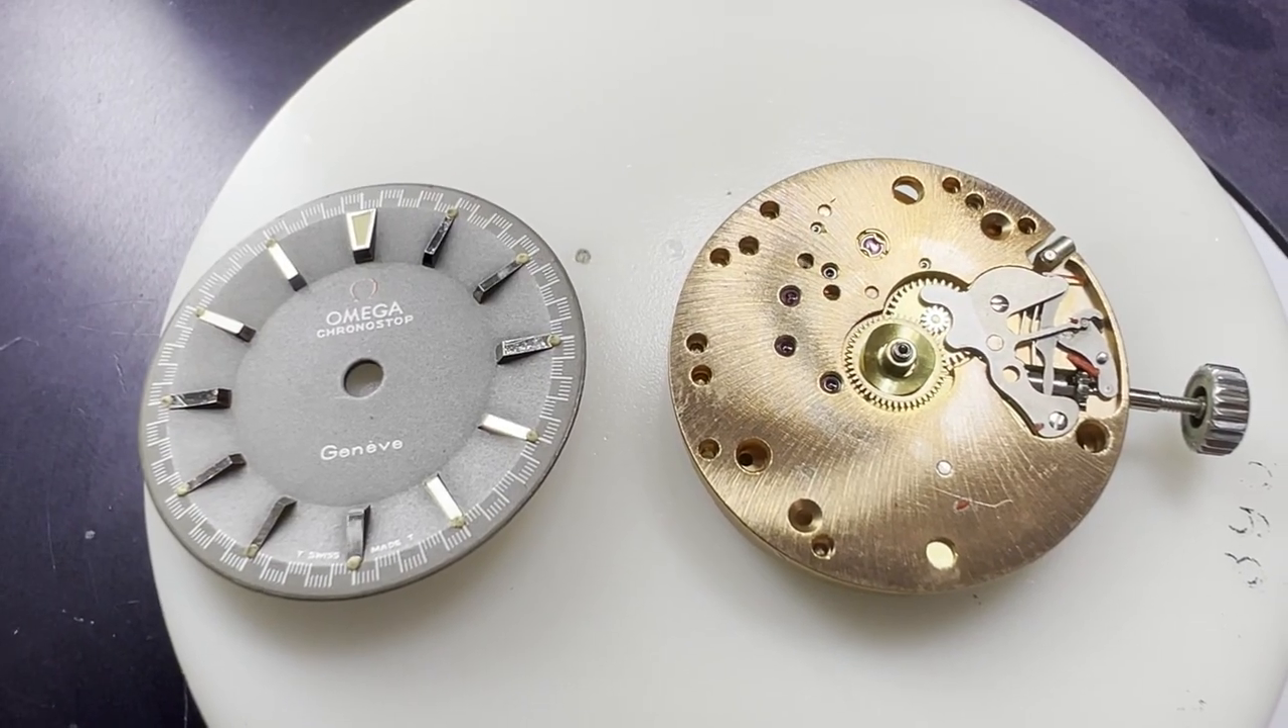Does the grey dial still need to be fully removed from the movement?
No.